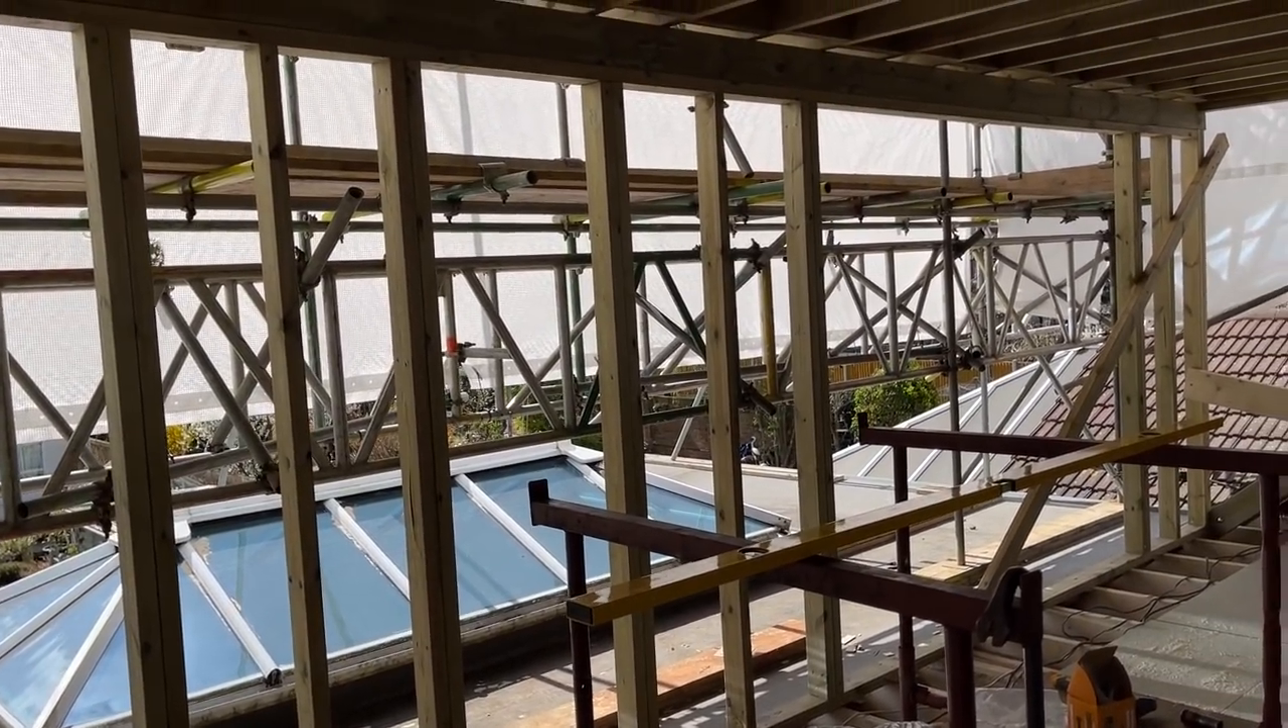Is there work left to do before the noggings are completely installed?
Yes.